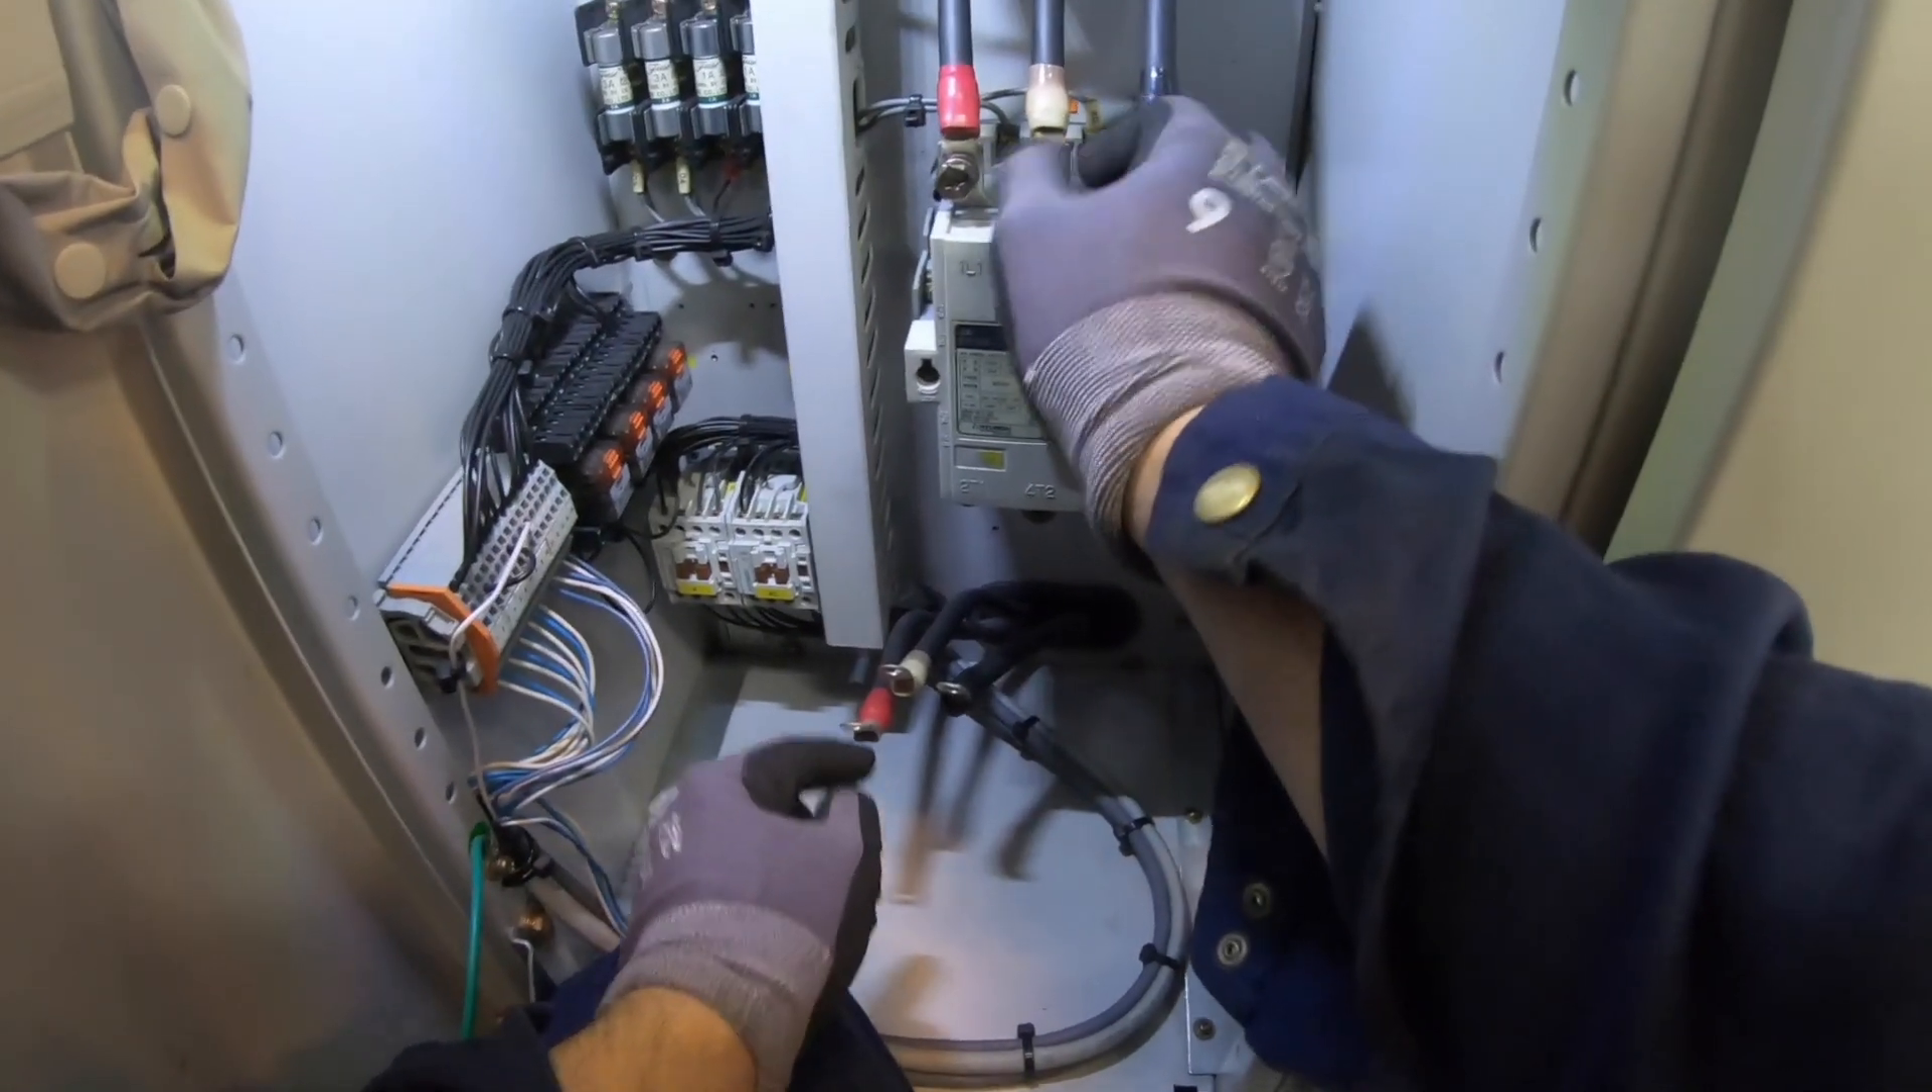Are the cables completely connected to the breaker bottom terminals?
No.